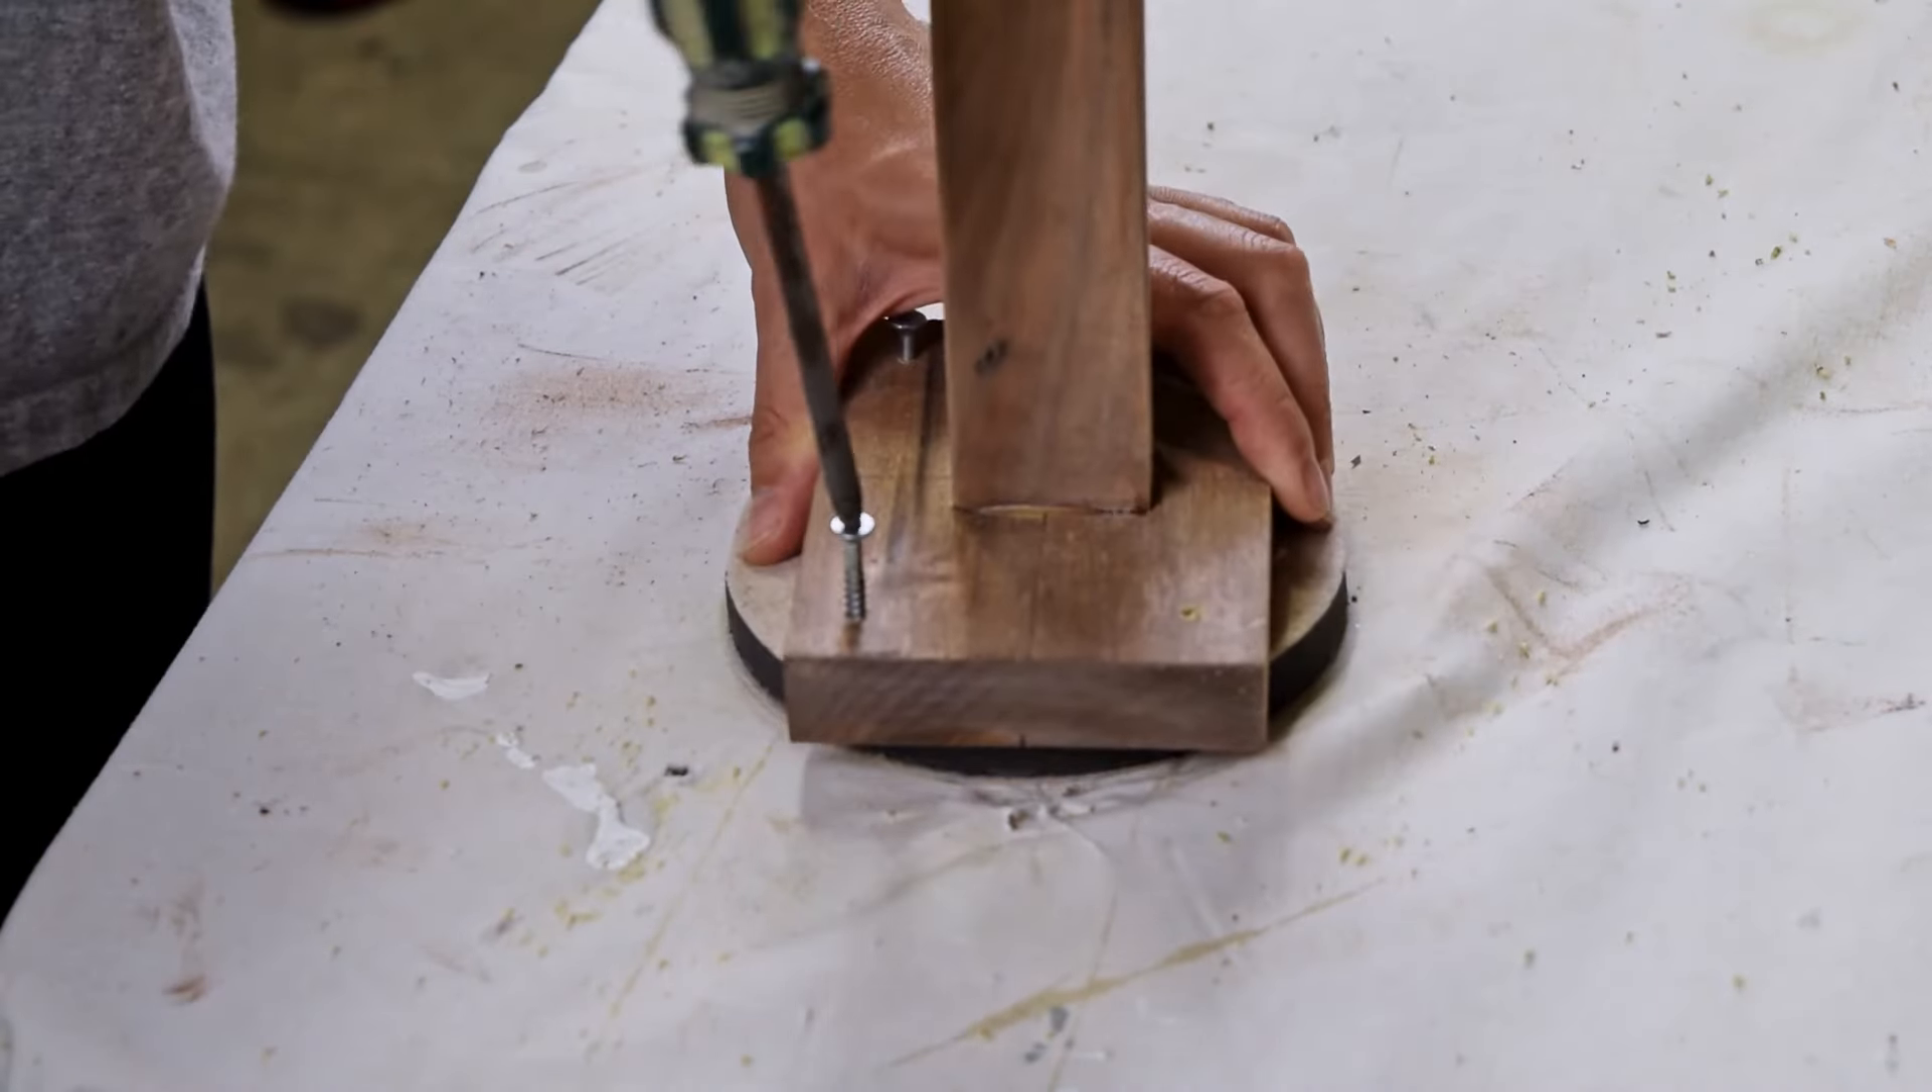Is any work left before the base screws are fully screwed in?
Yes.